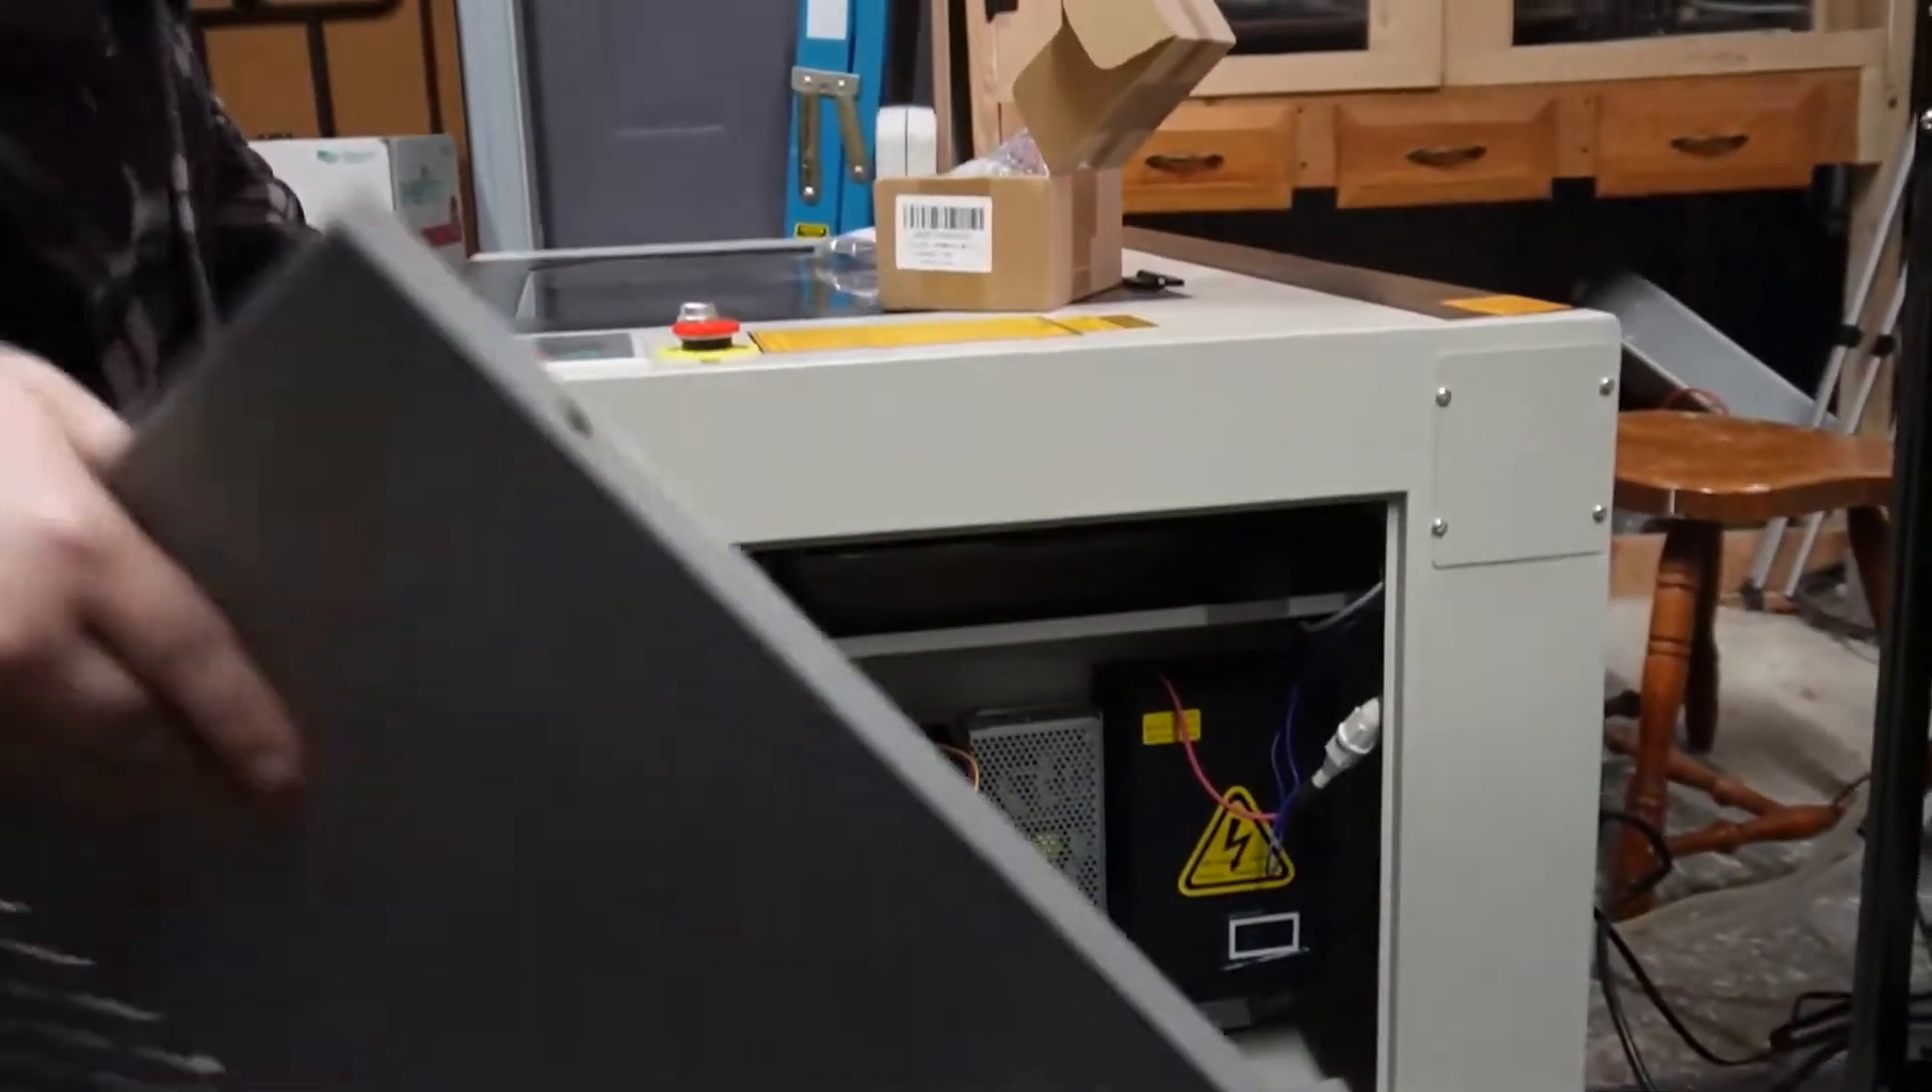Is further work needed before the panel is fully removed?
No.